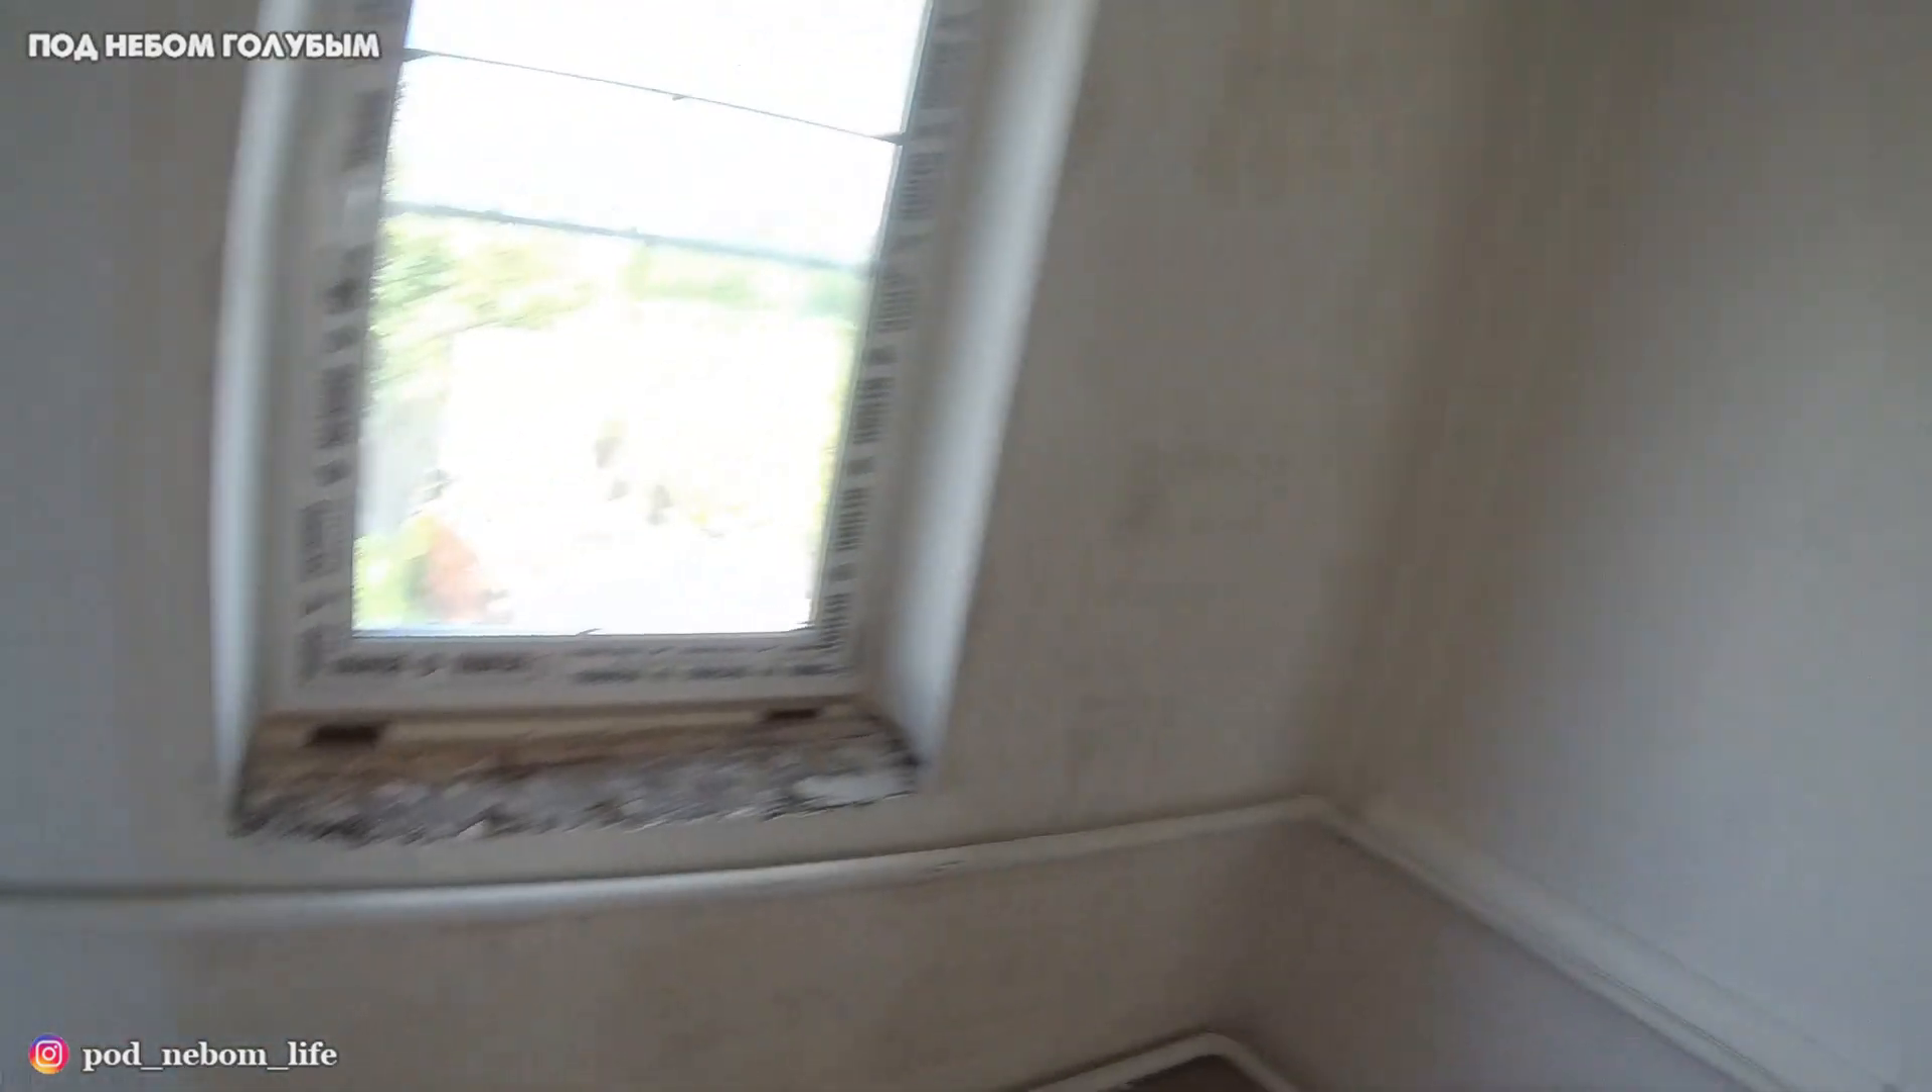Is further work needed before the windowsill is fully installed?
Yes.